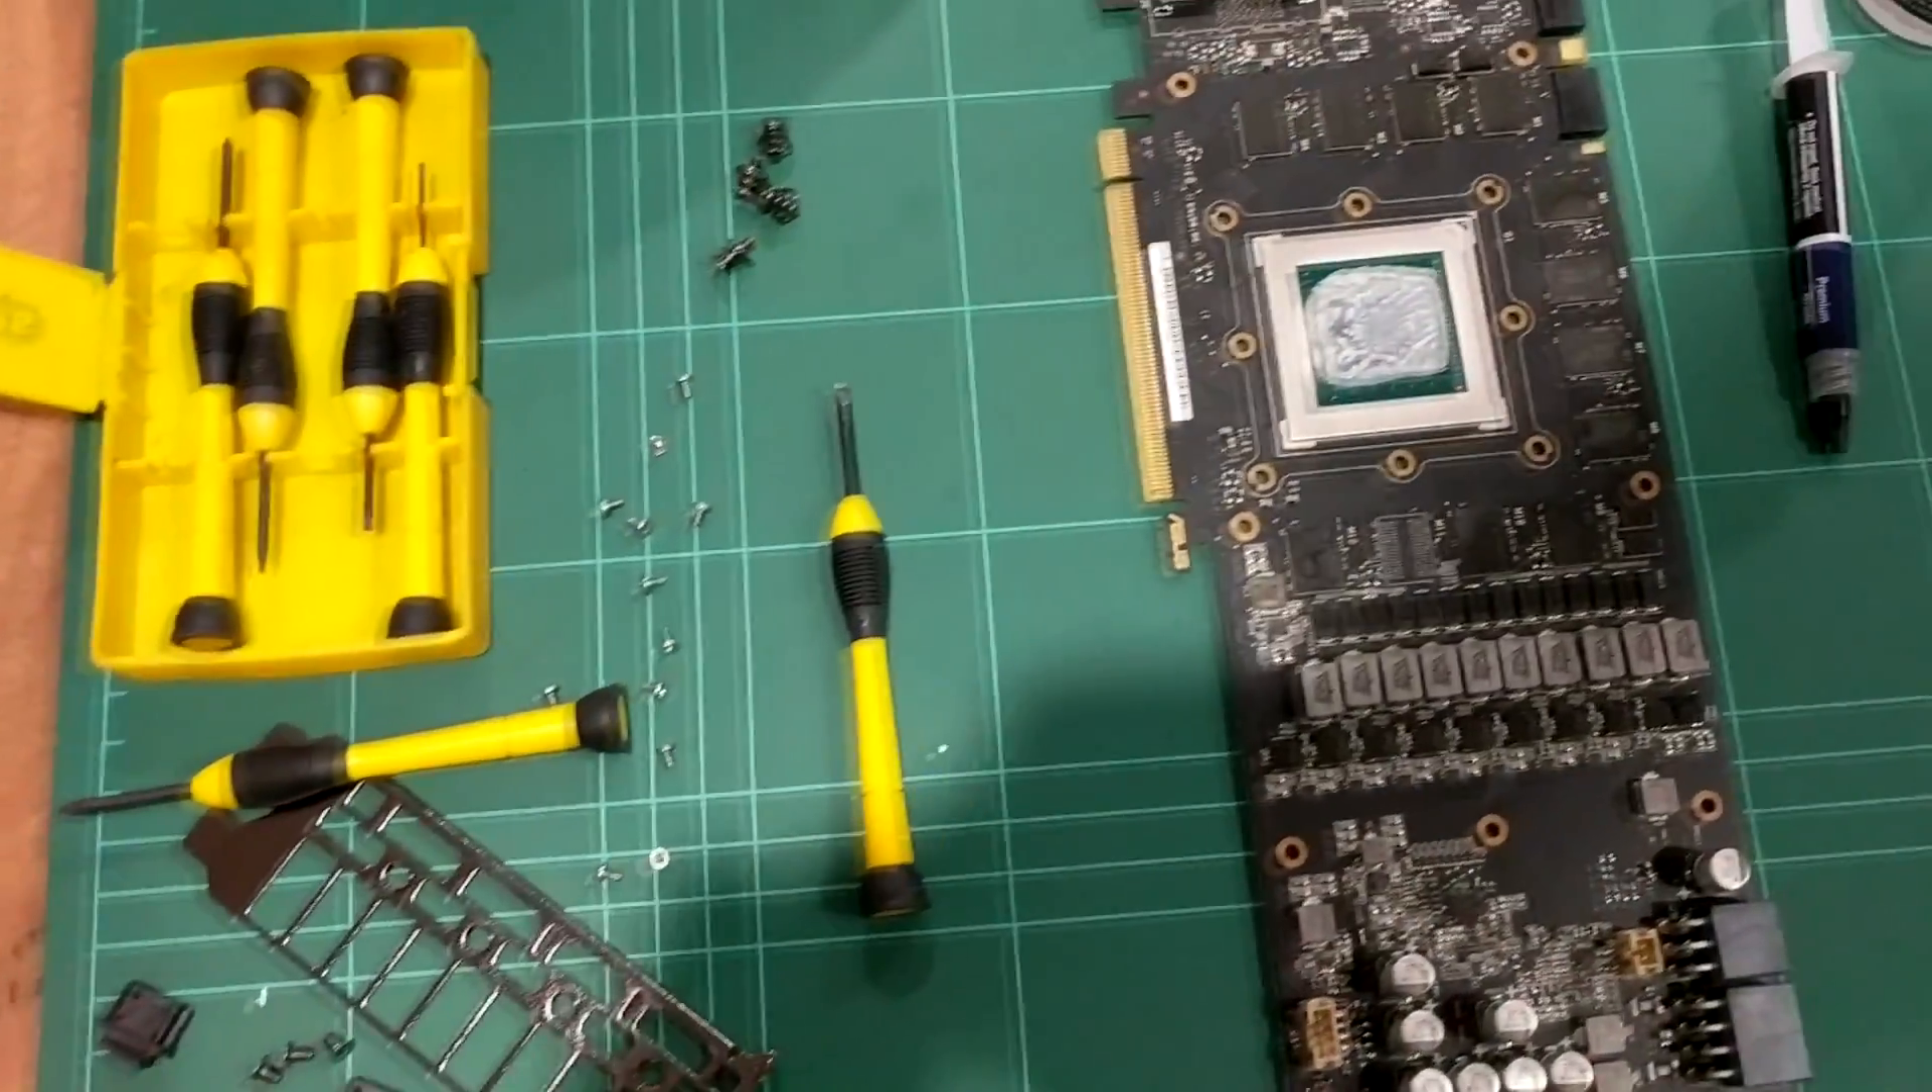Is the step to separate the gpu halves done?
Yes.